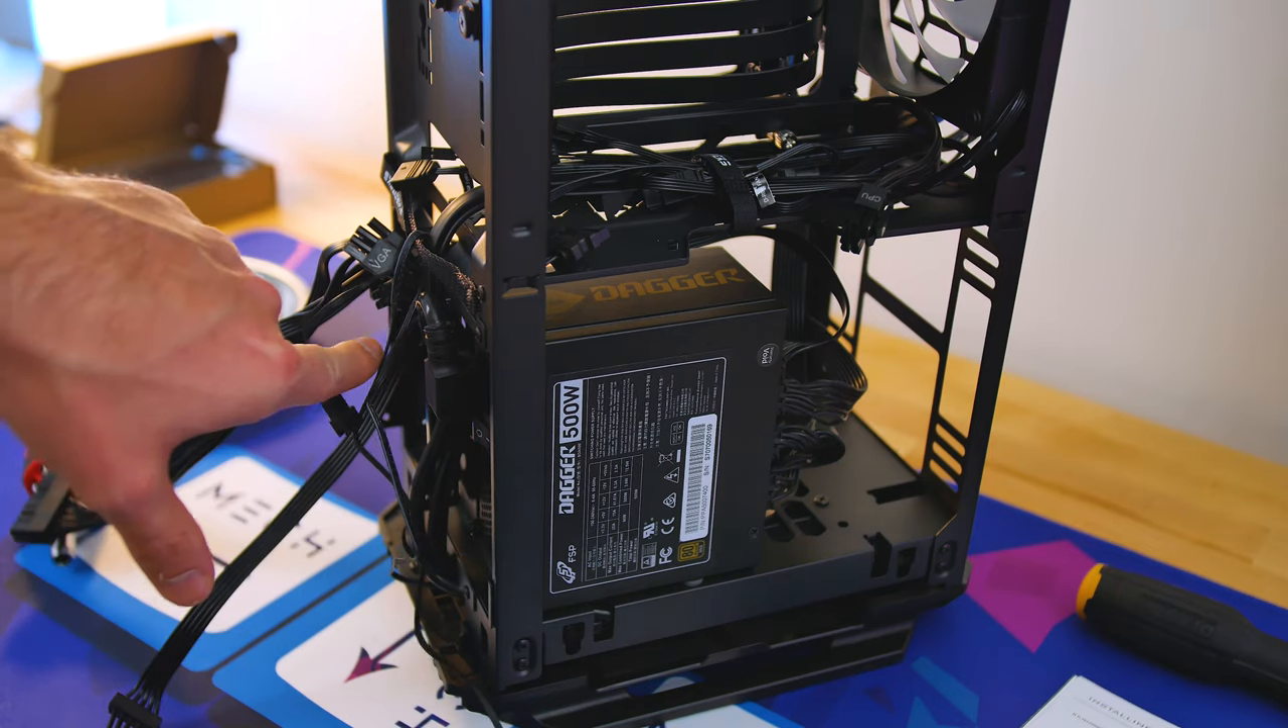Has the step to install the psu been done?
Yes.